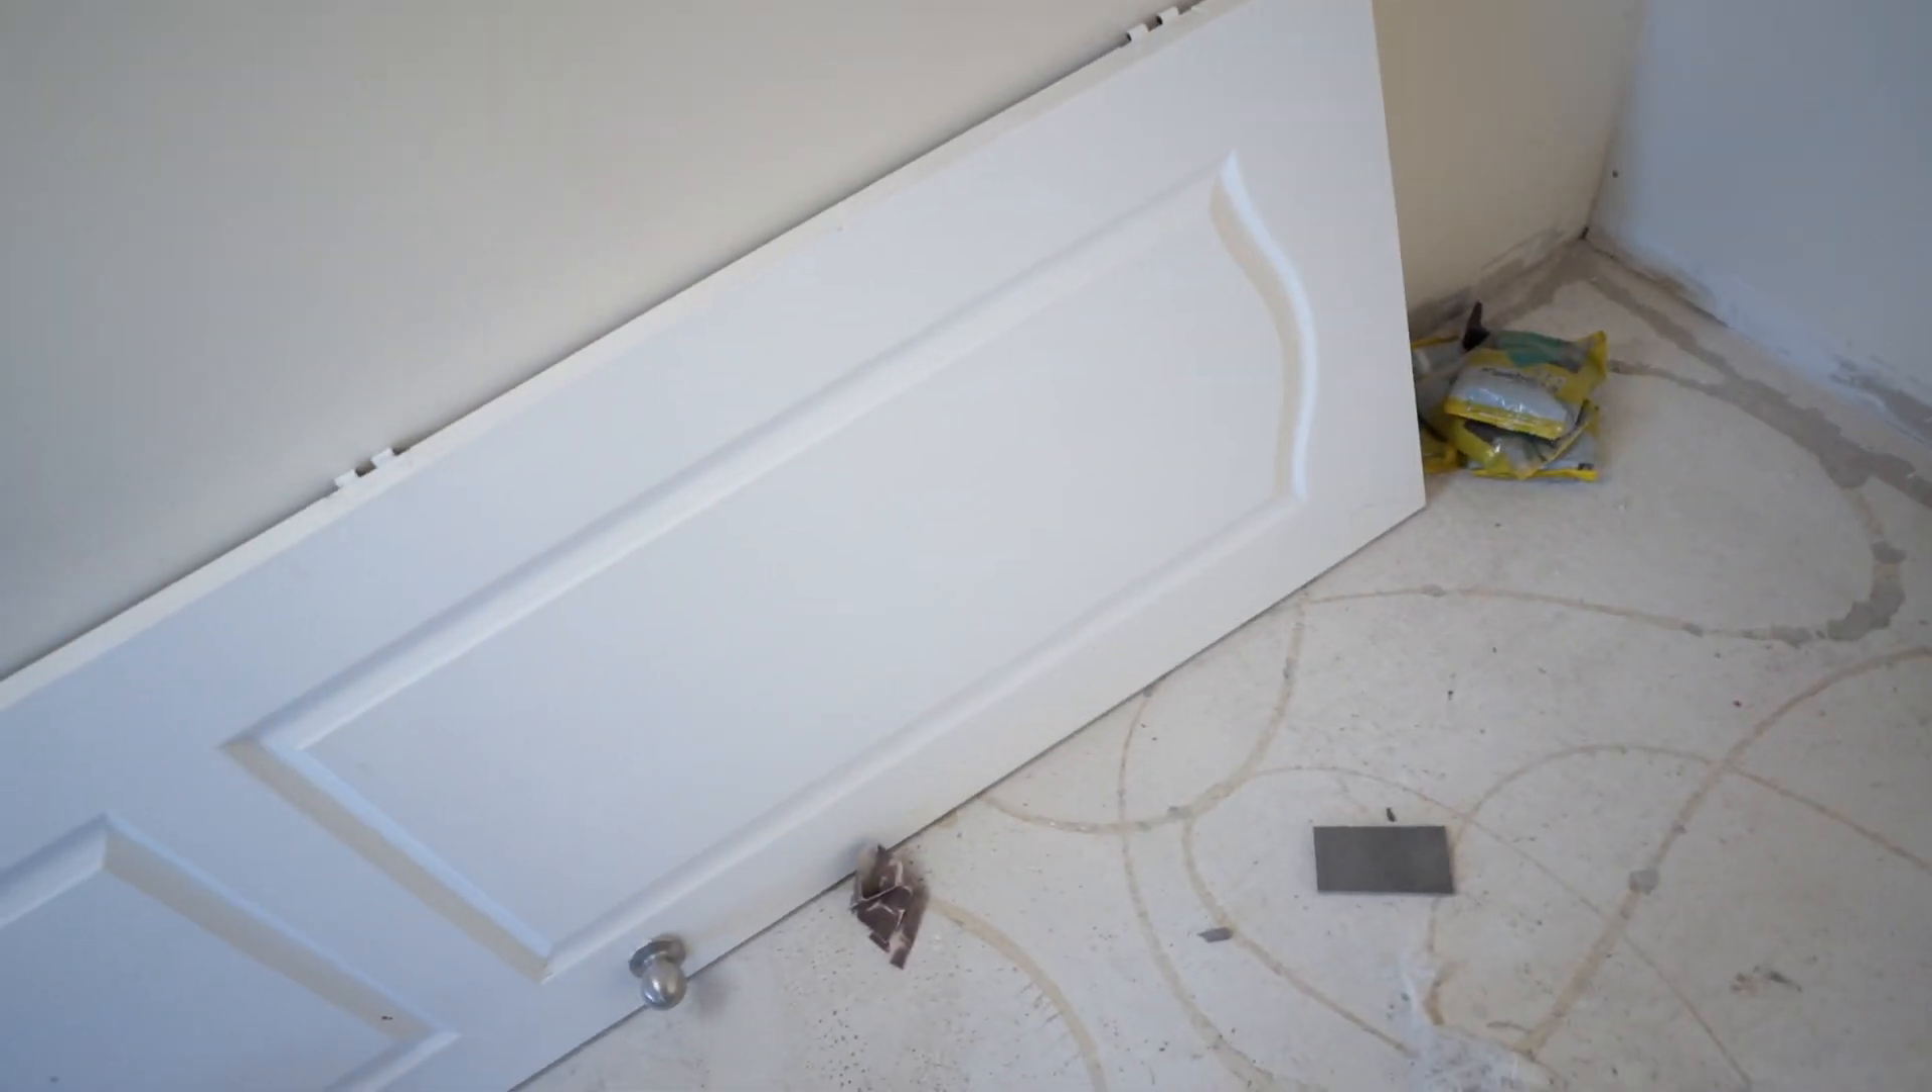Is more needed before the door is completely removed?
No.